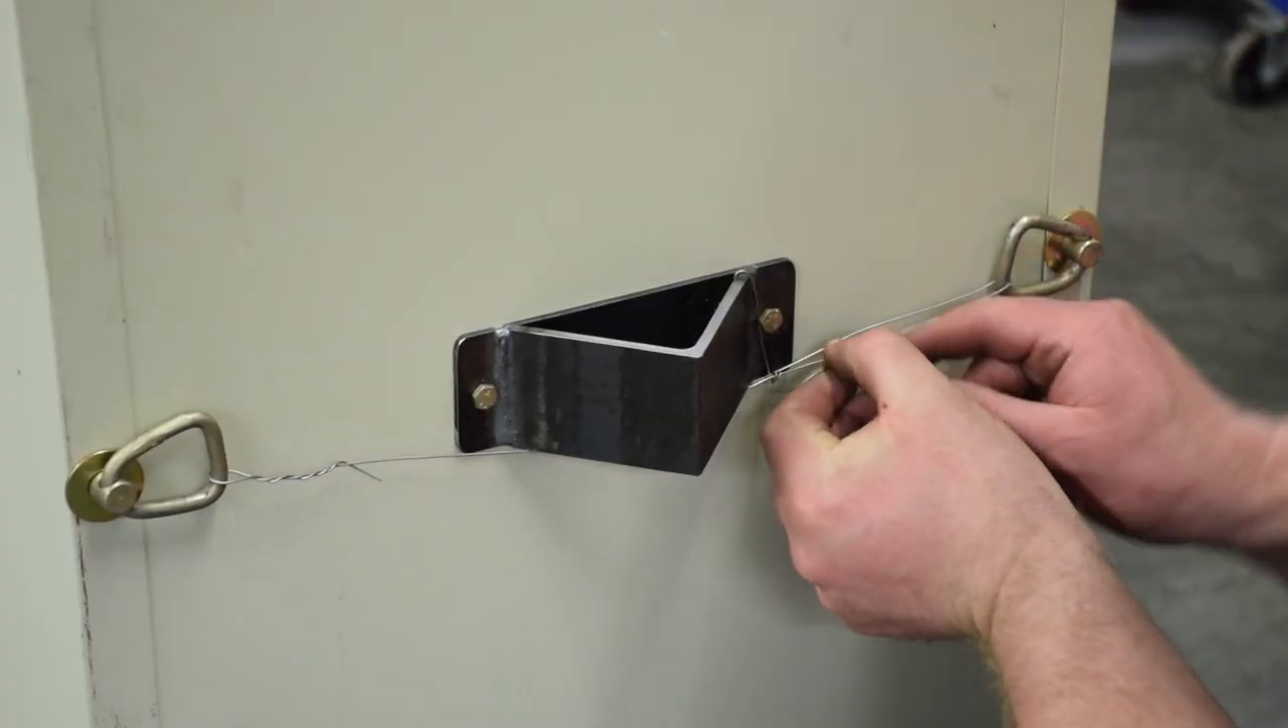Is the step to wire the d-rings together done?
No.